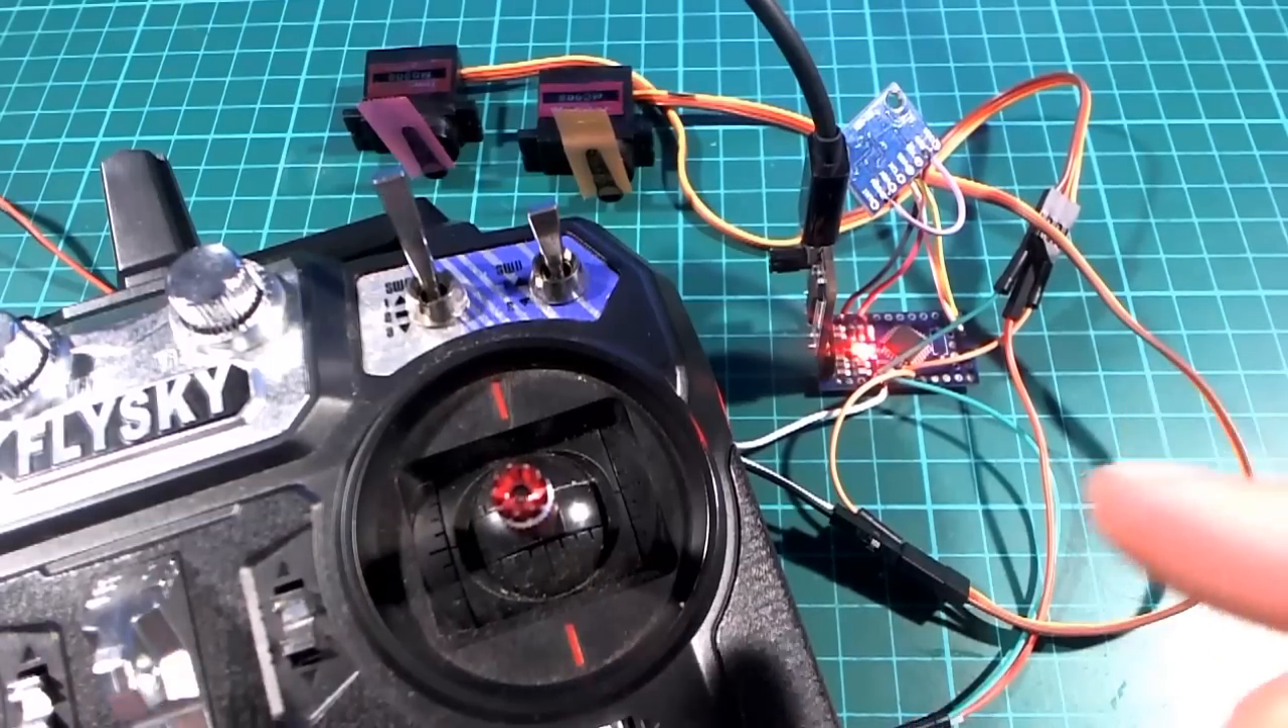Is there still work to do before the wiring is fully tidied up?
Yes.